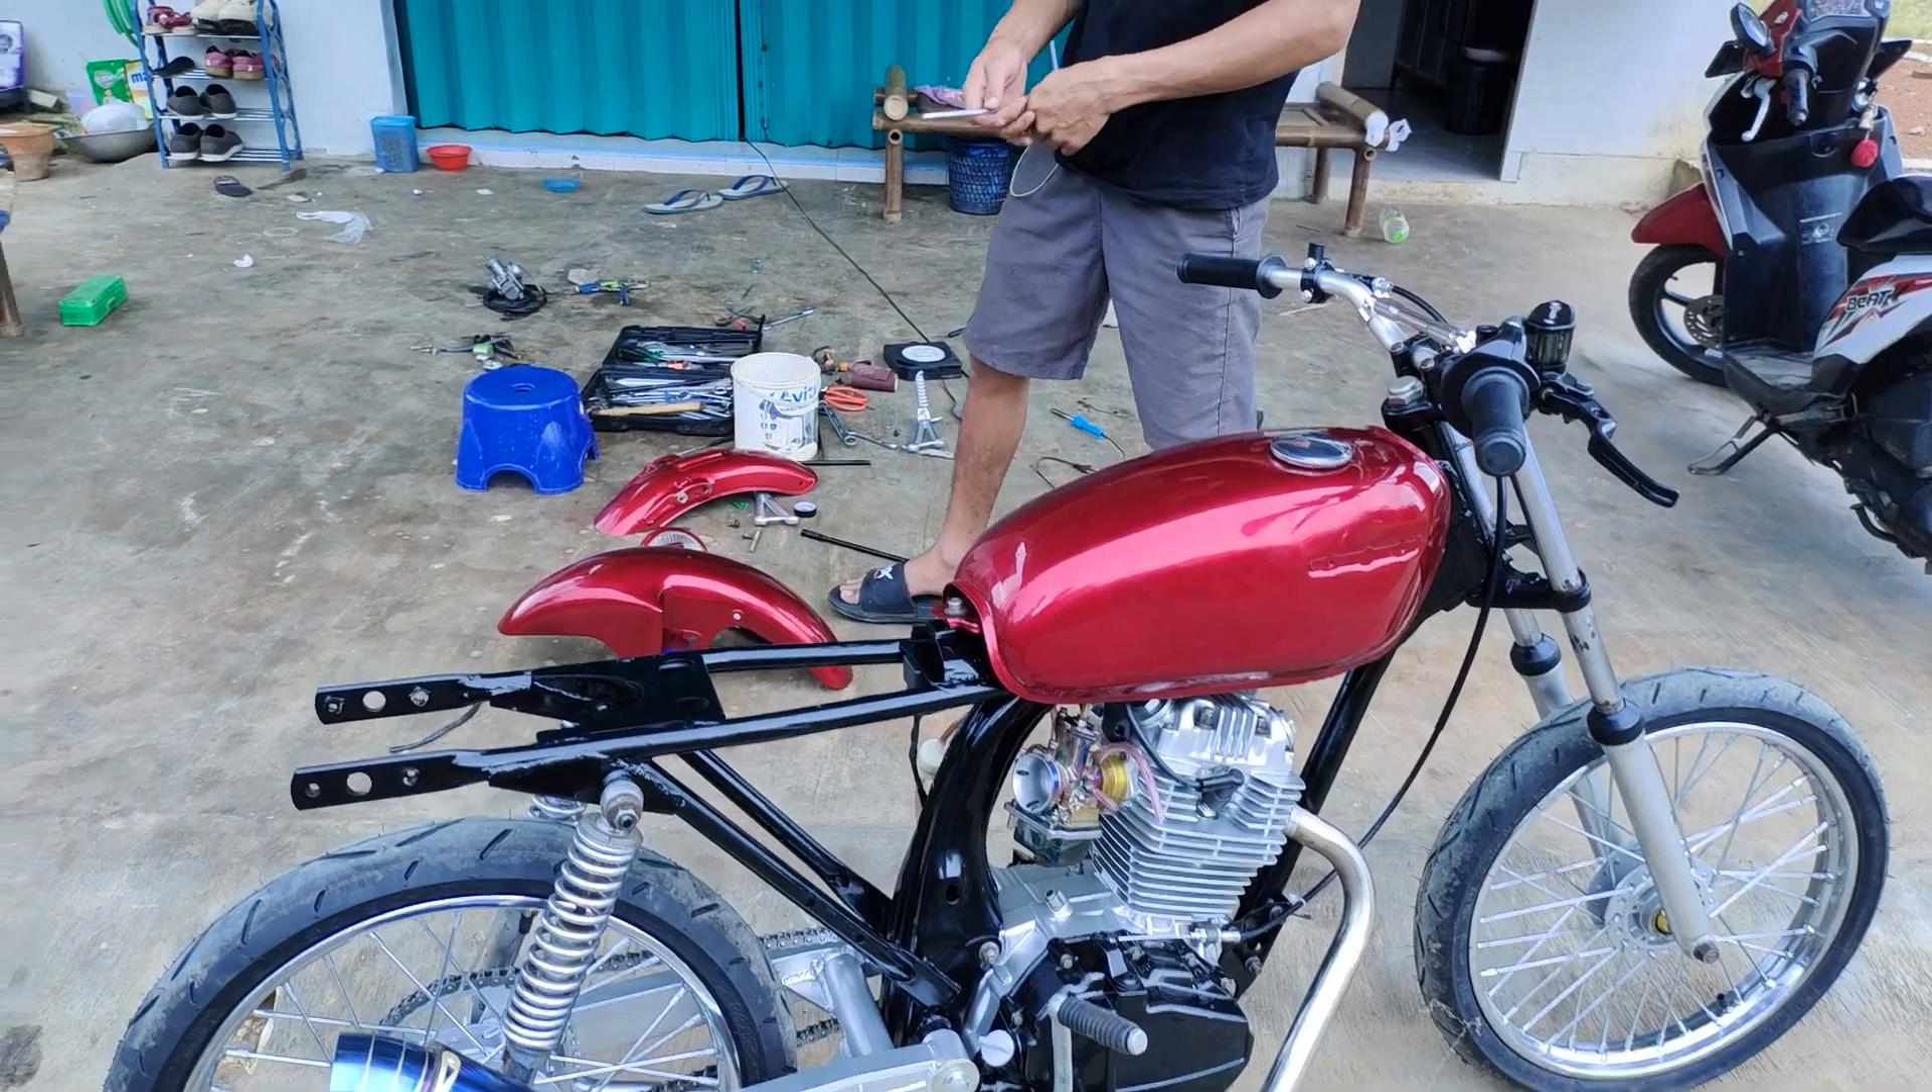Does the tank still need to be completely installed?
No.